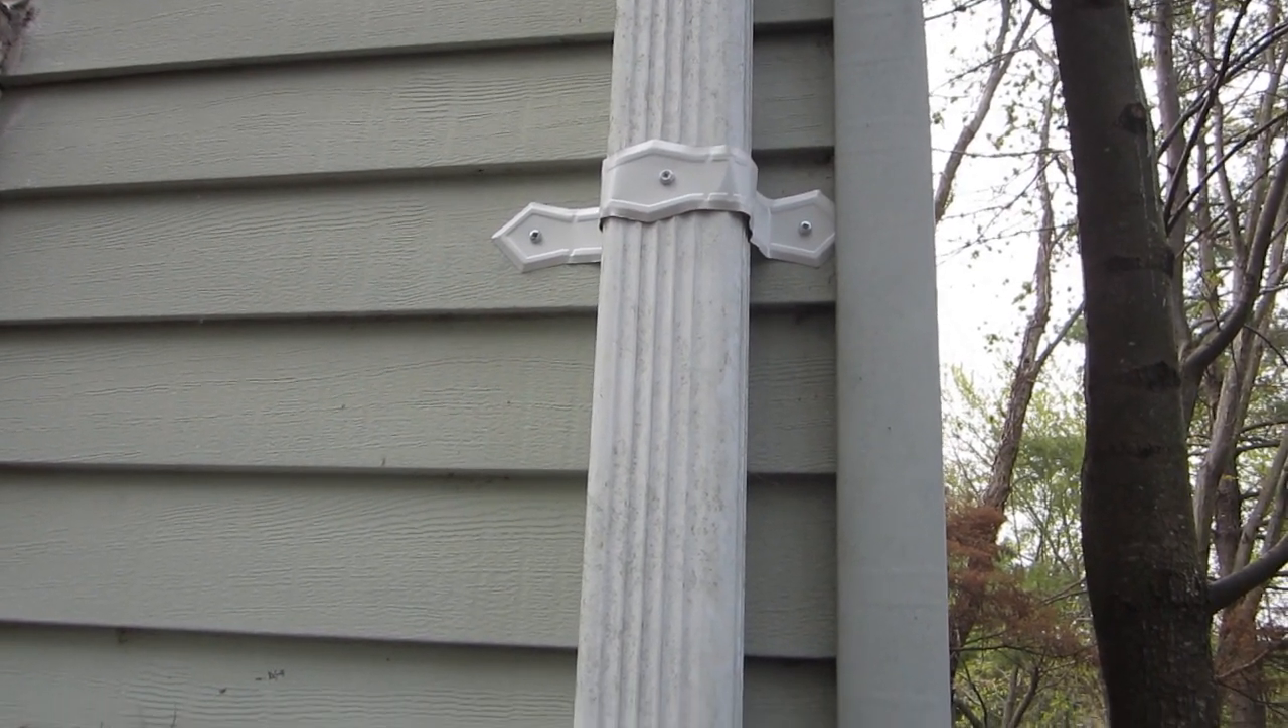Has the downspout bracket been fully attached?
Yes.